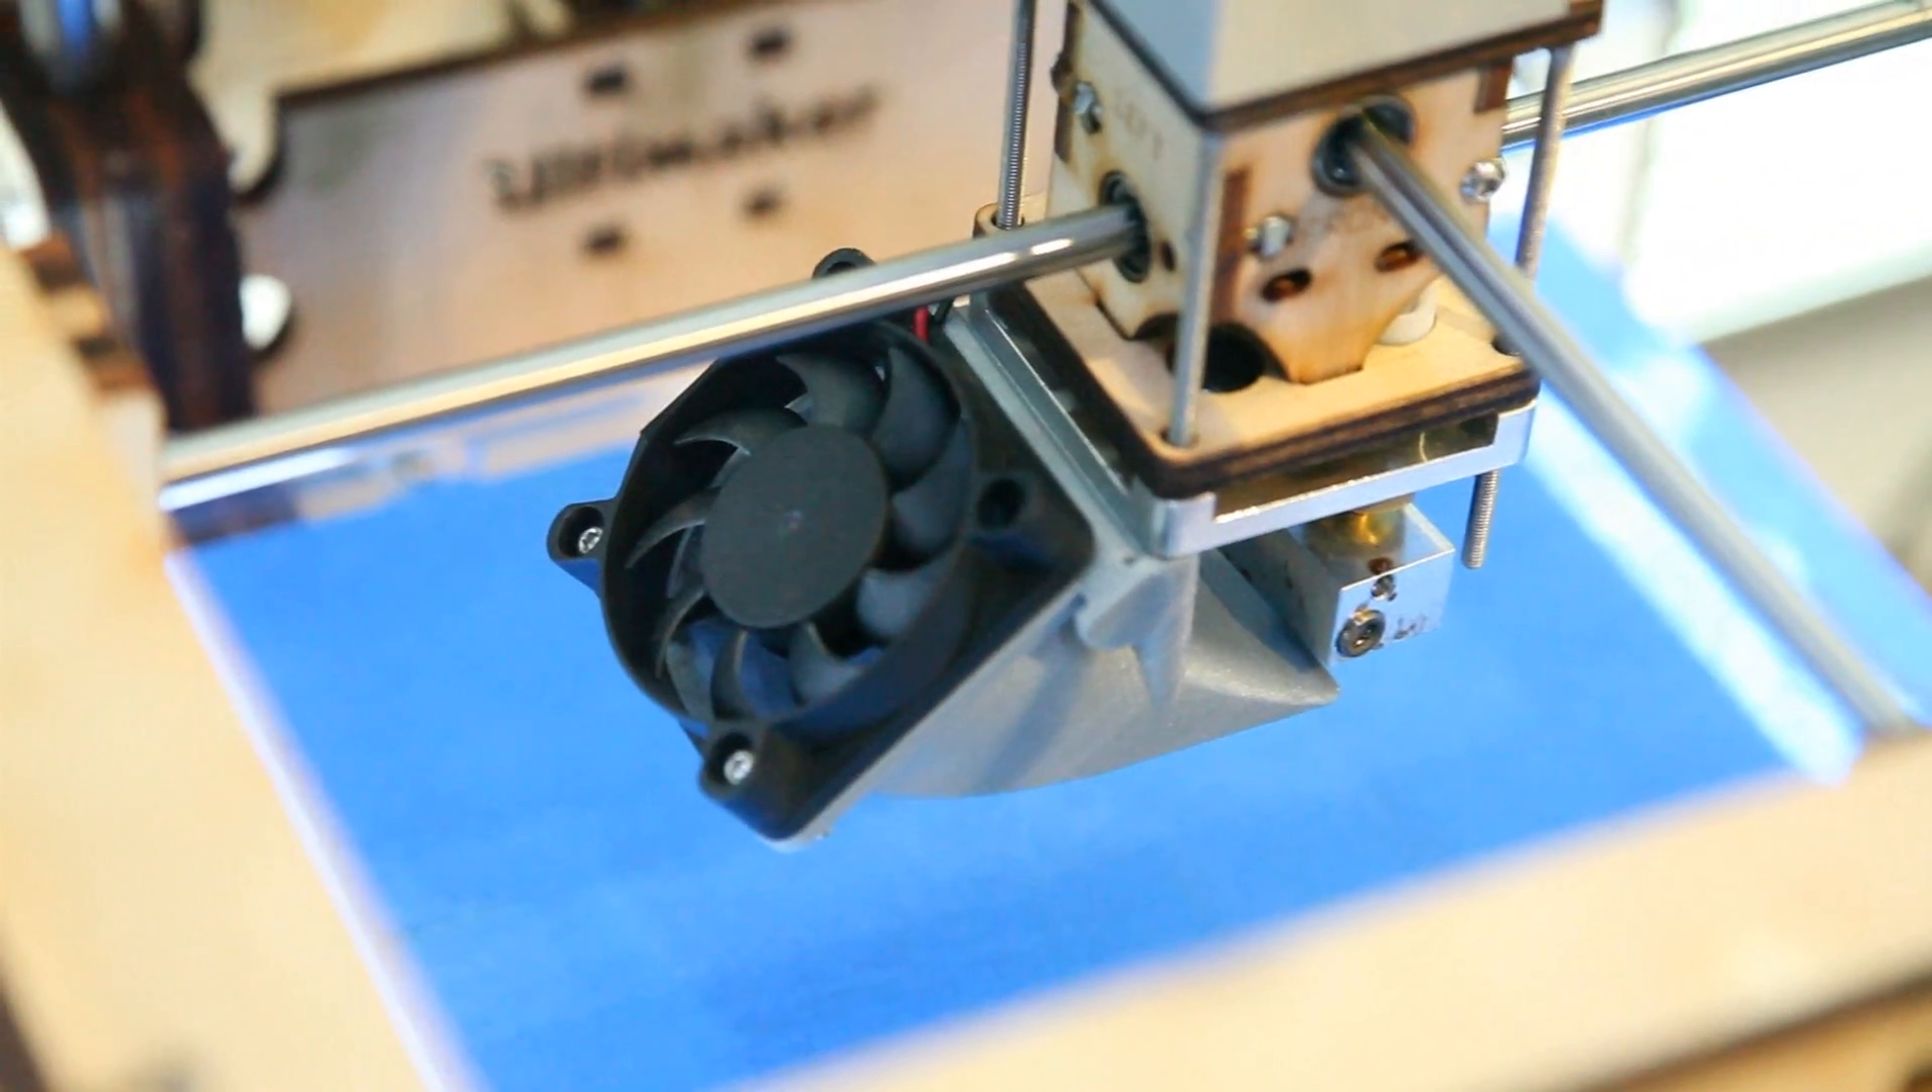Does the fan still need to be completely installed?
No.